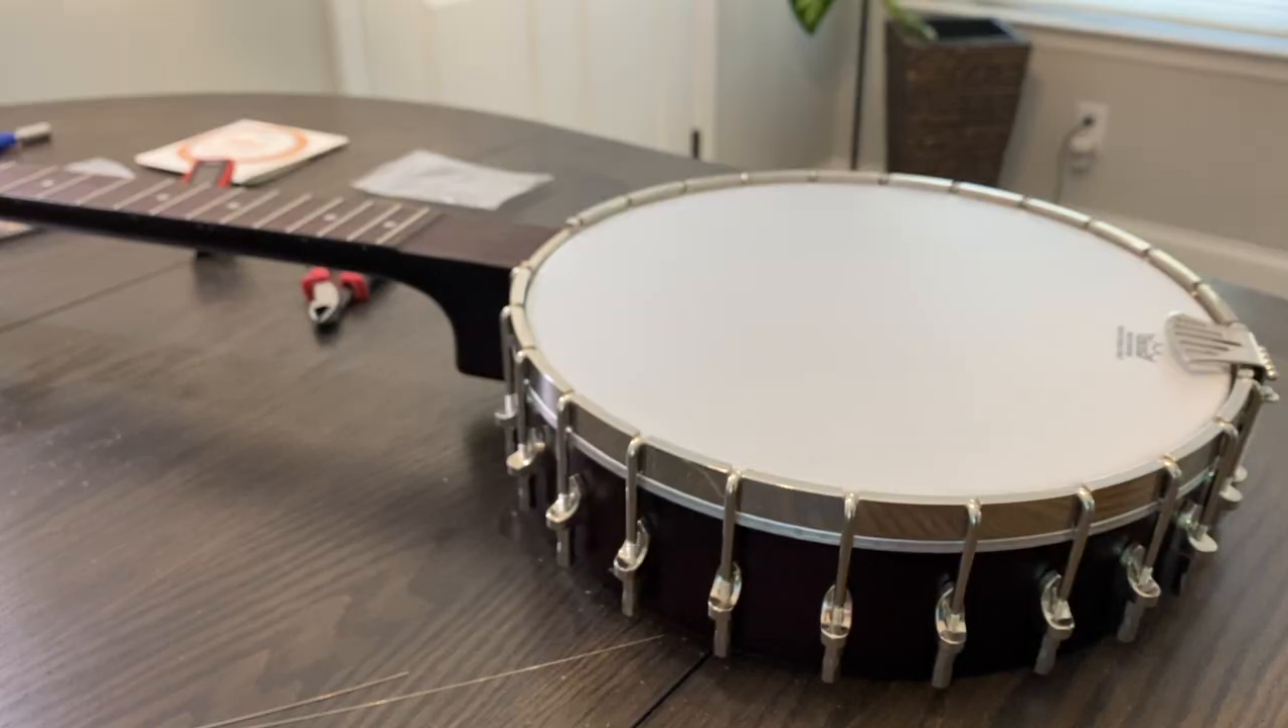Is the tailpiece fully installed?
Yes.